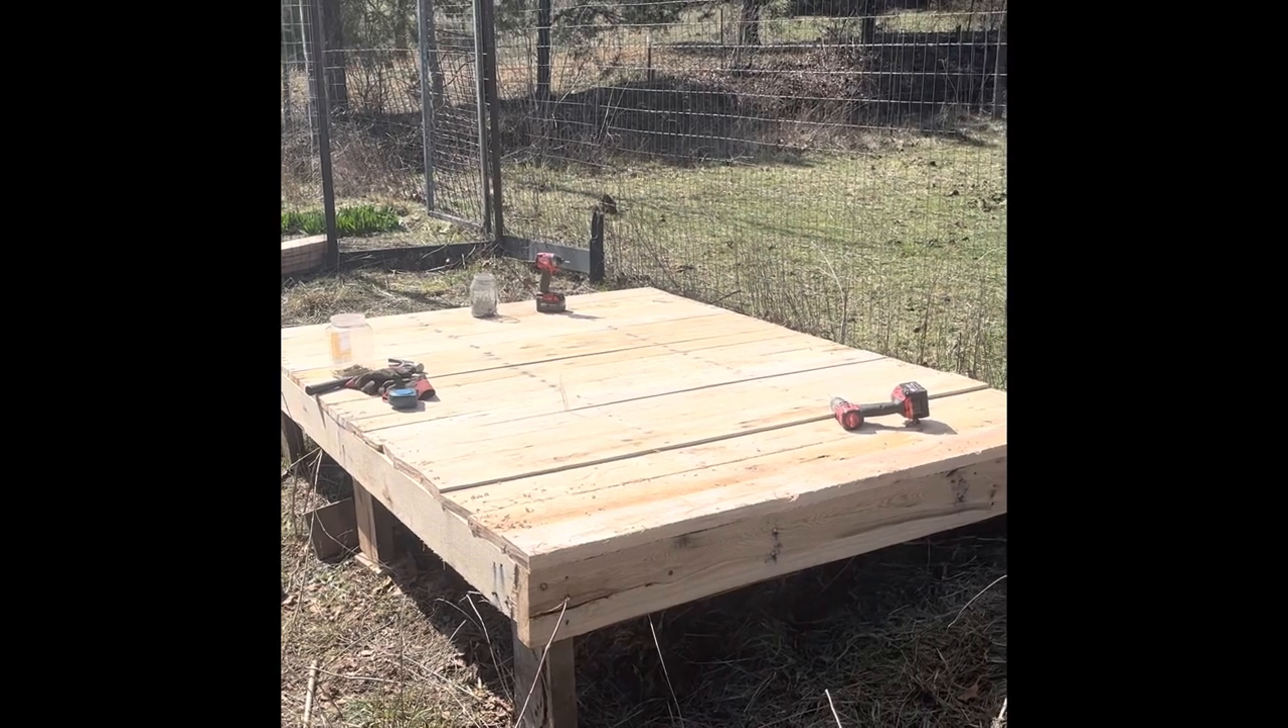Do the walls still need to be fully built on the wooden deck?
Yes.